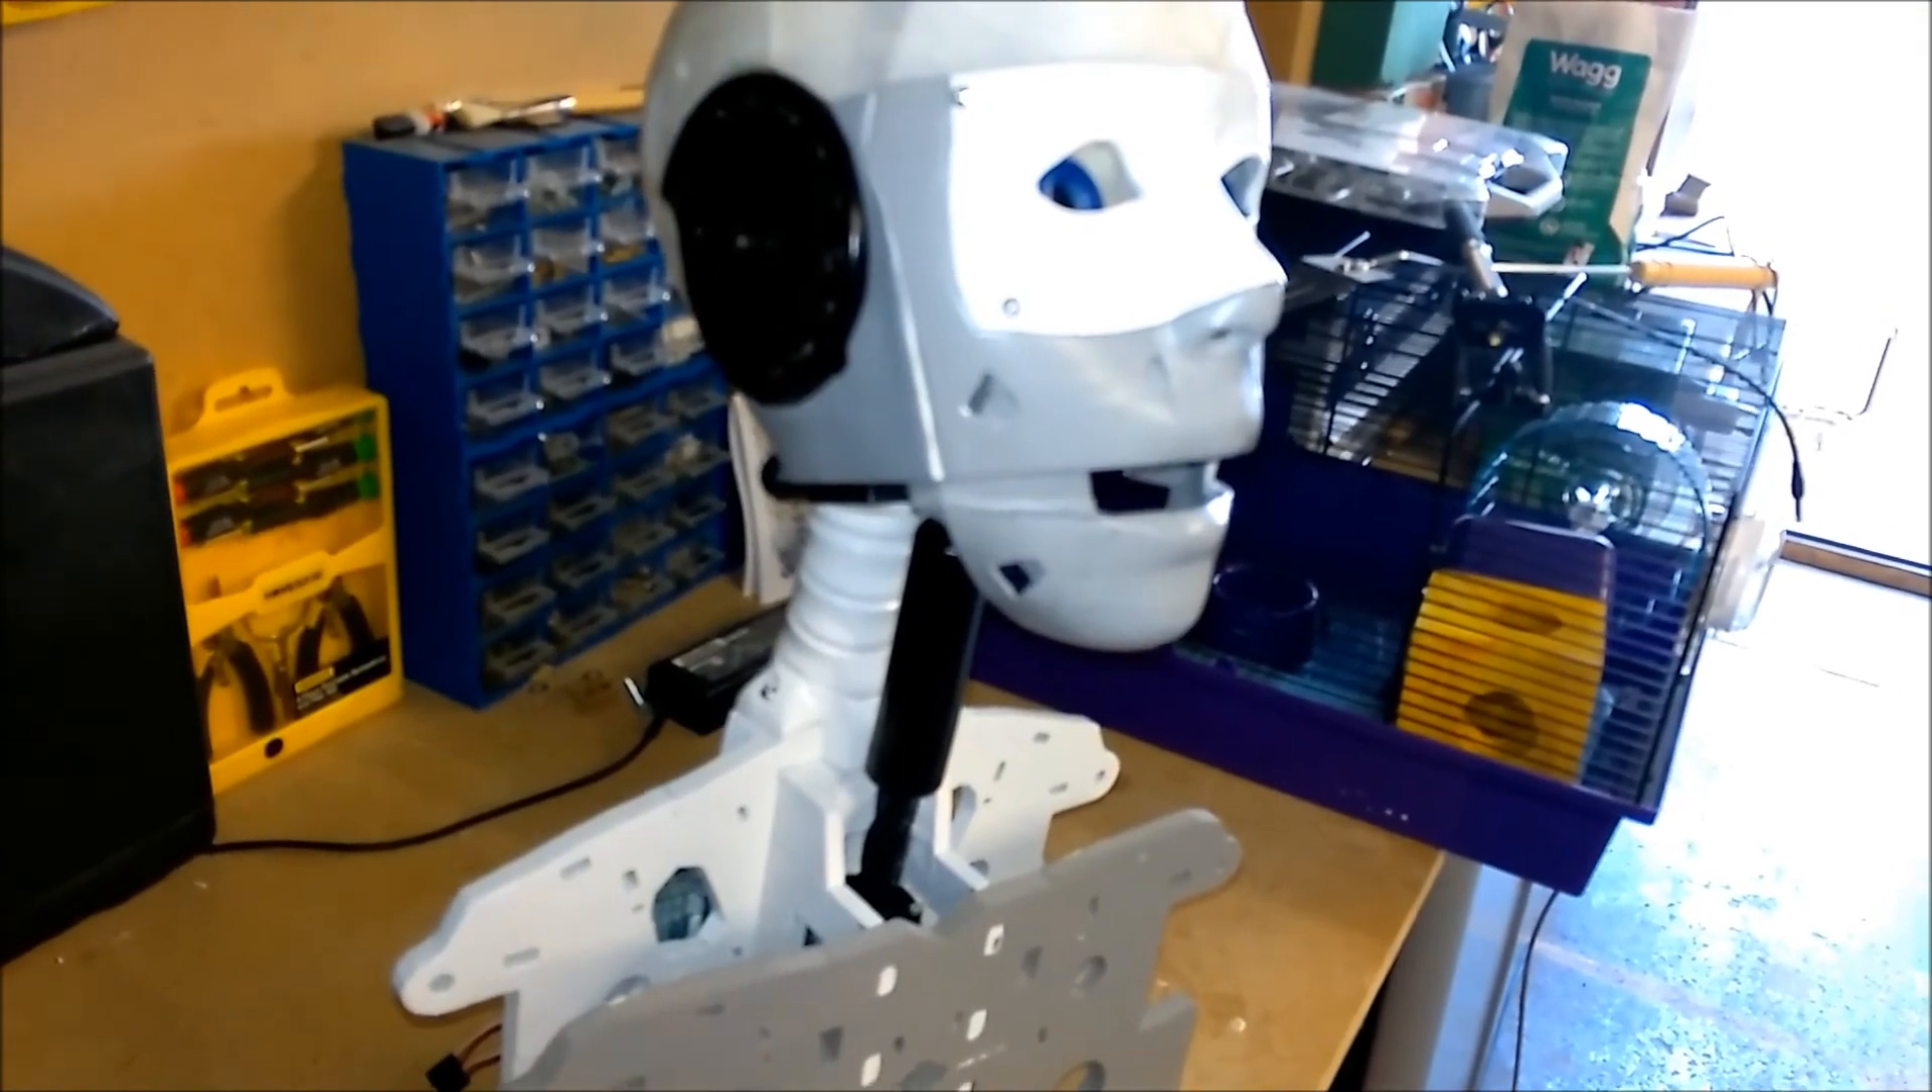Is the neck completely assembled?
Yes.